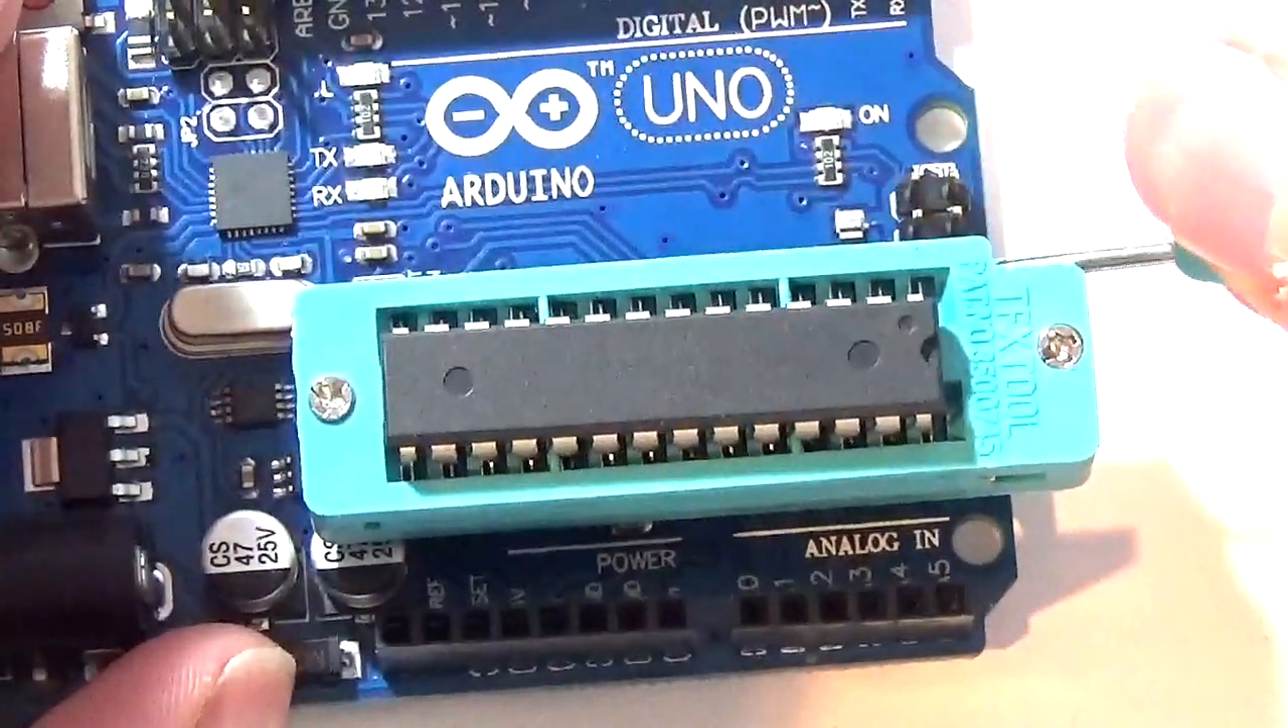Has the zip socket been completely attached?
Yes.